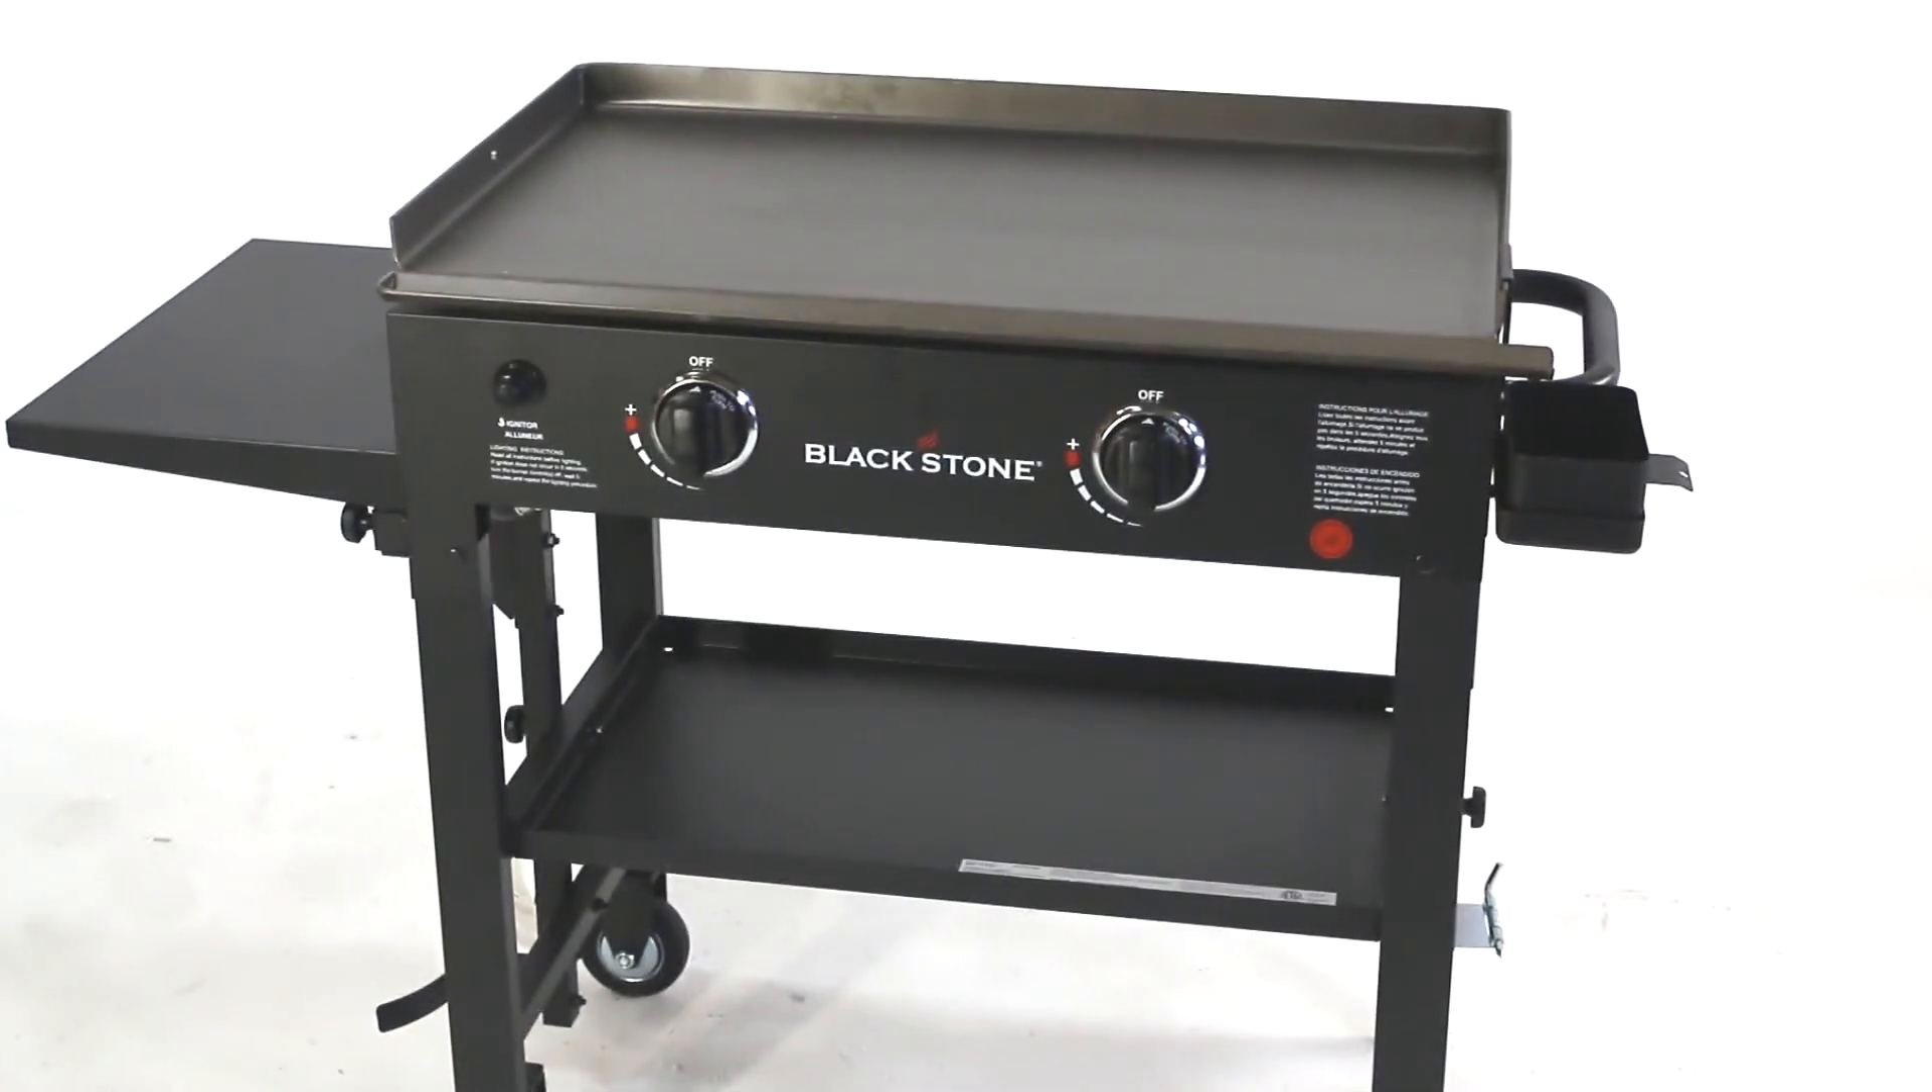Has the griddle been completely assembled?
Yes.